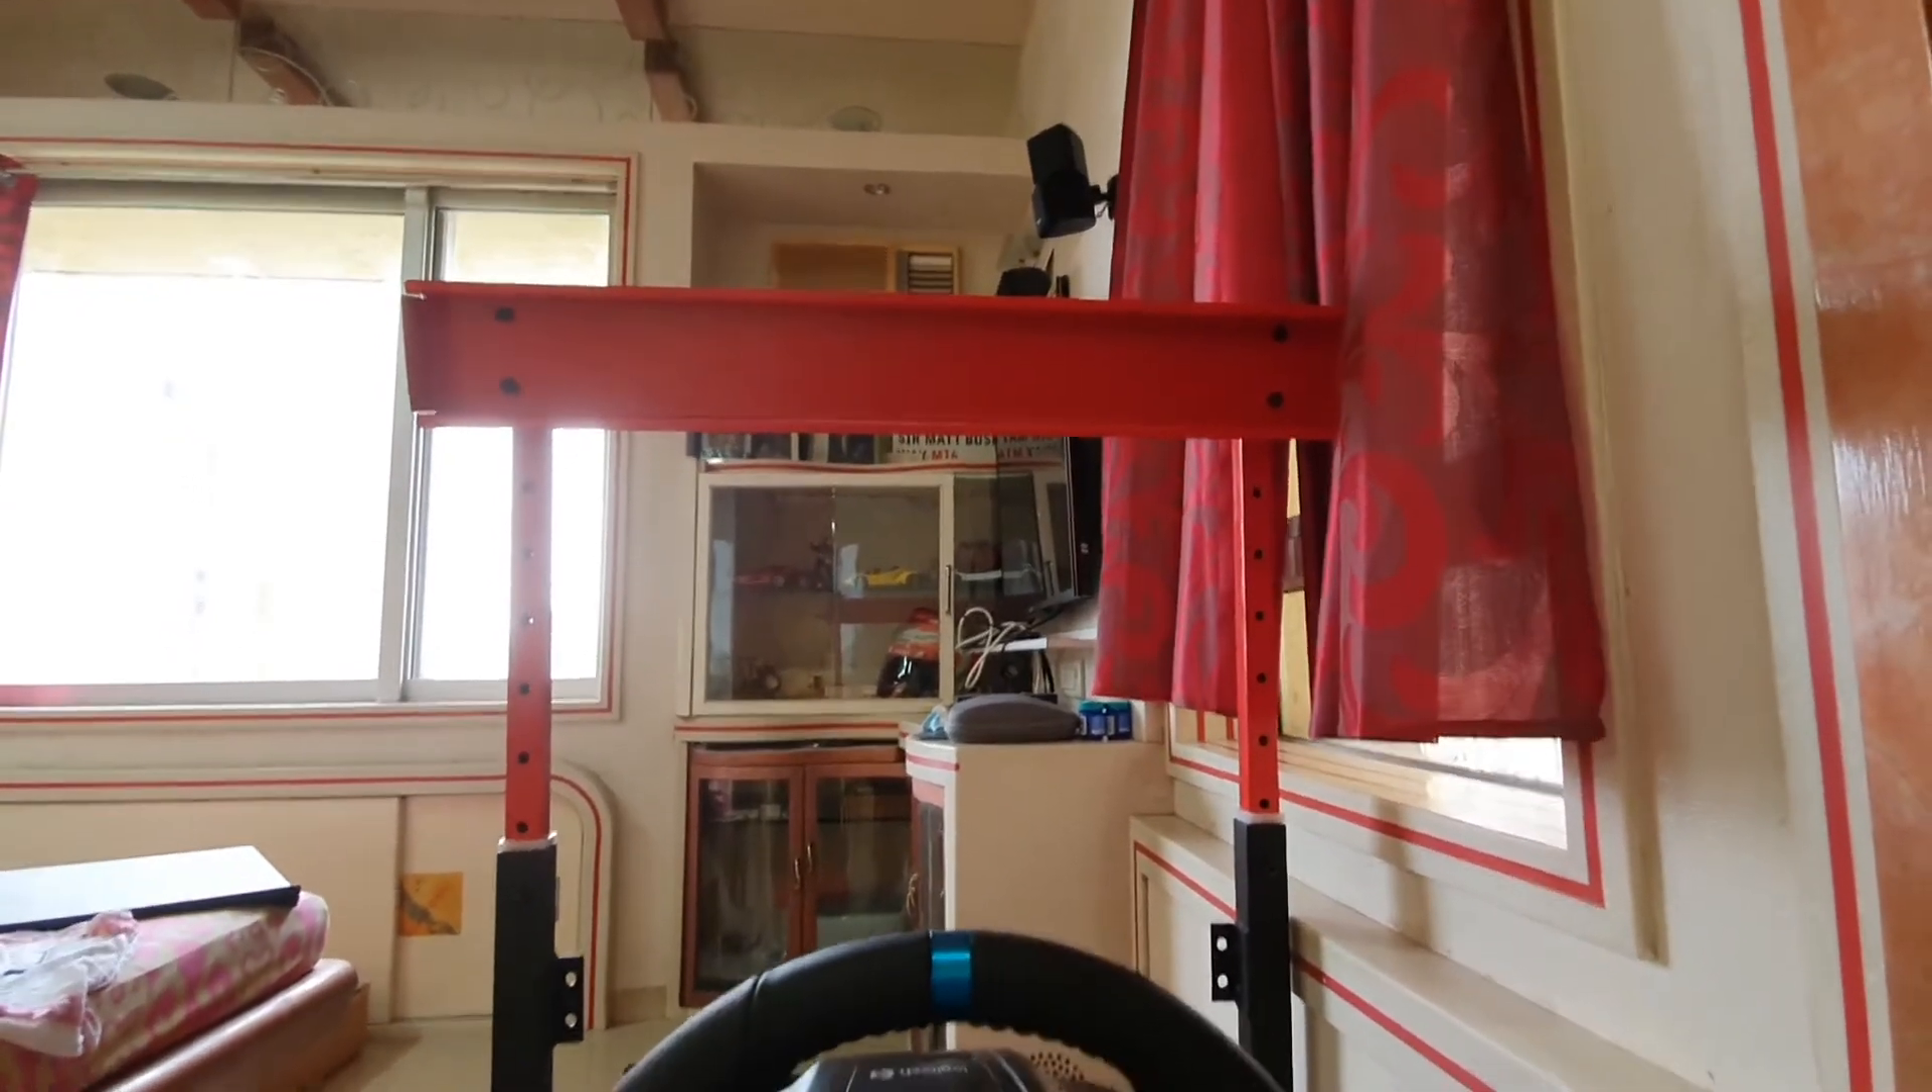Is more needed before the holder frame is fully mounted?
No.